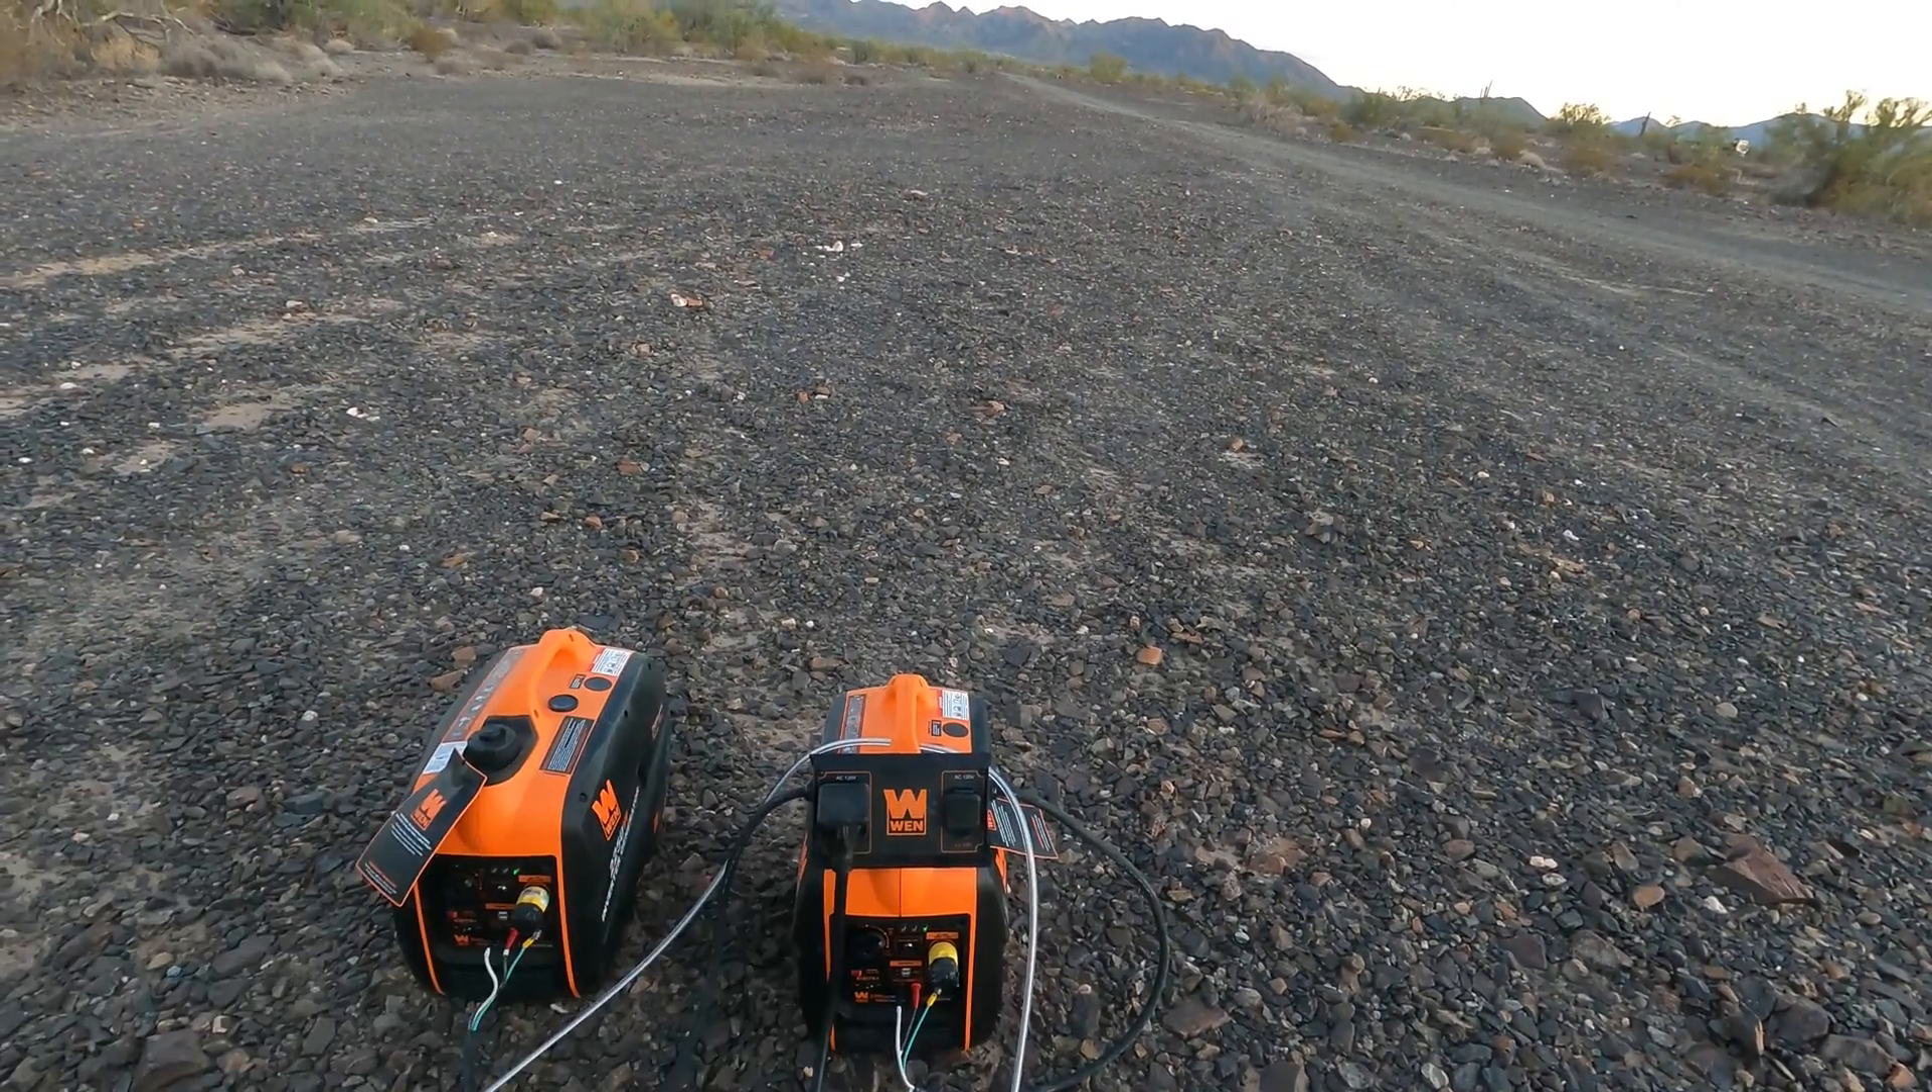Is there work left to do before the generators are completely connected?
No.